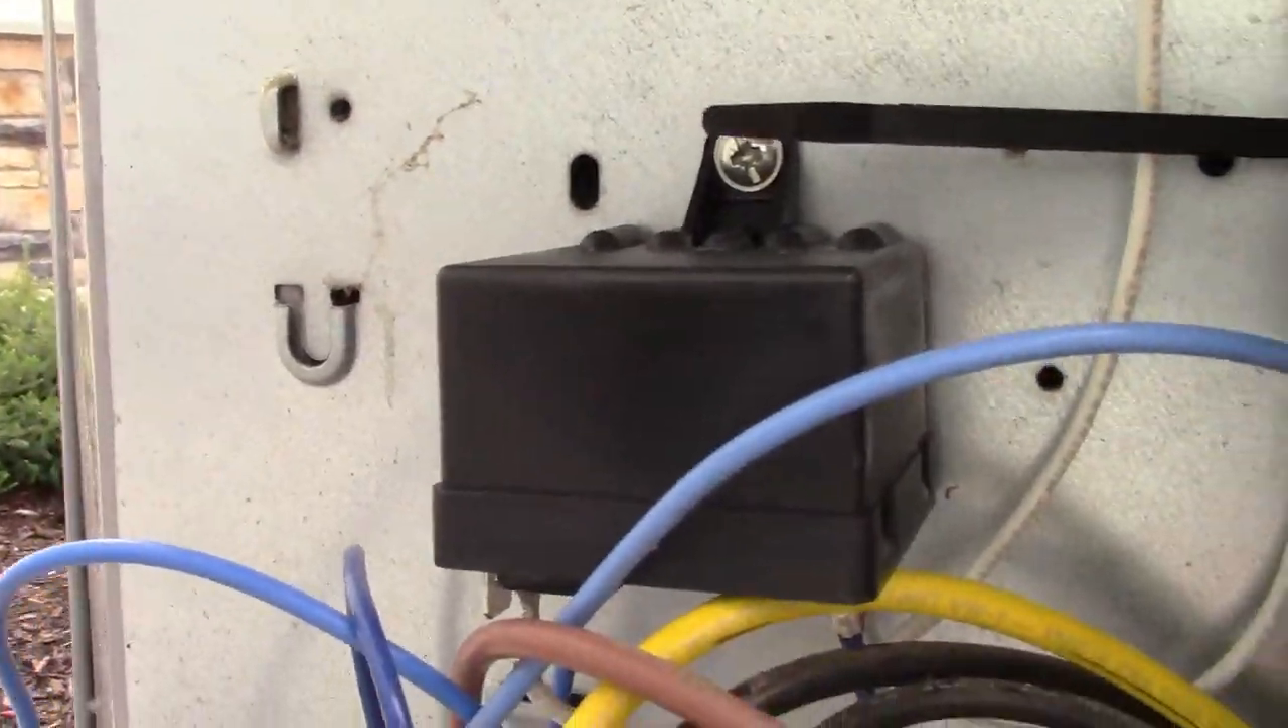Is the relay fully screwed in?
Yes.